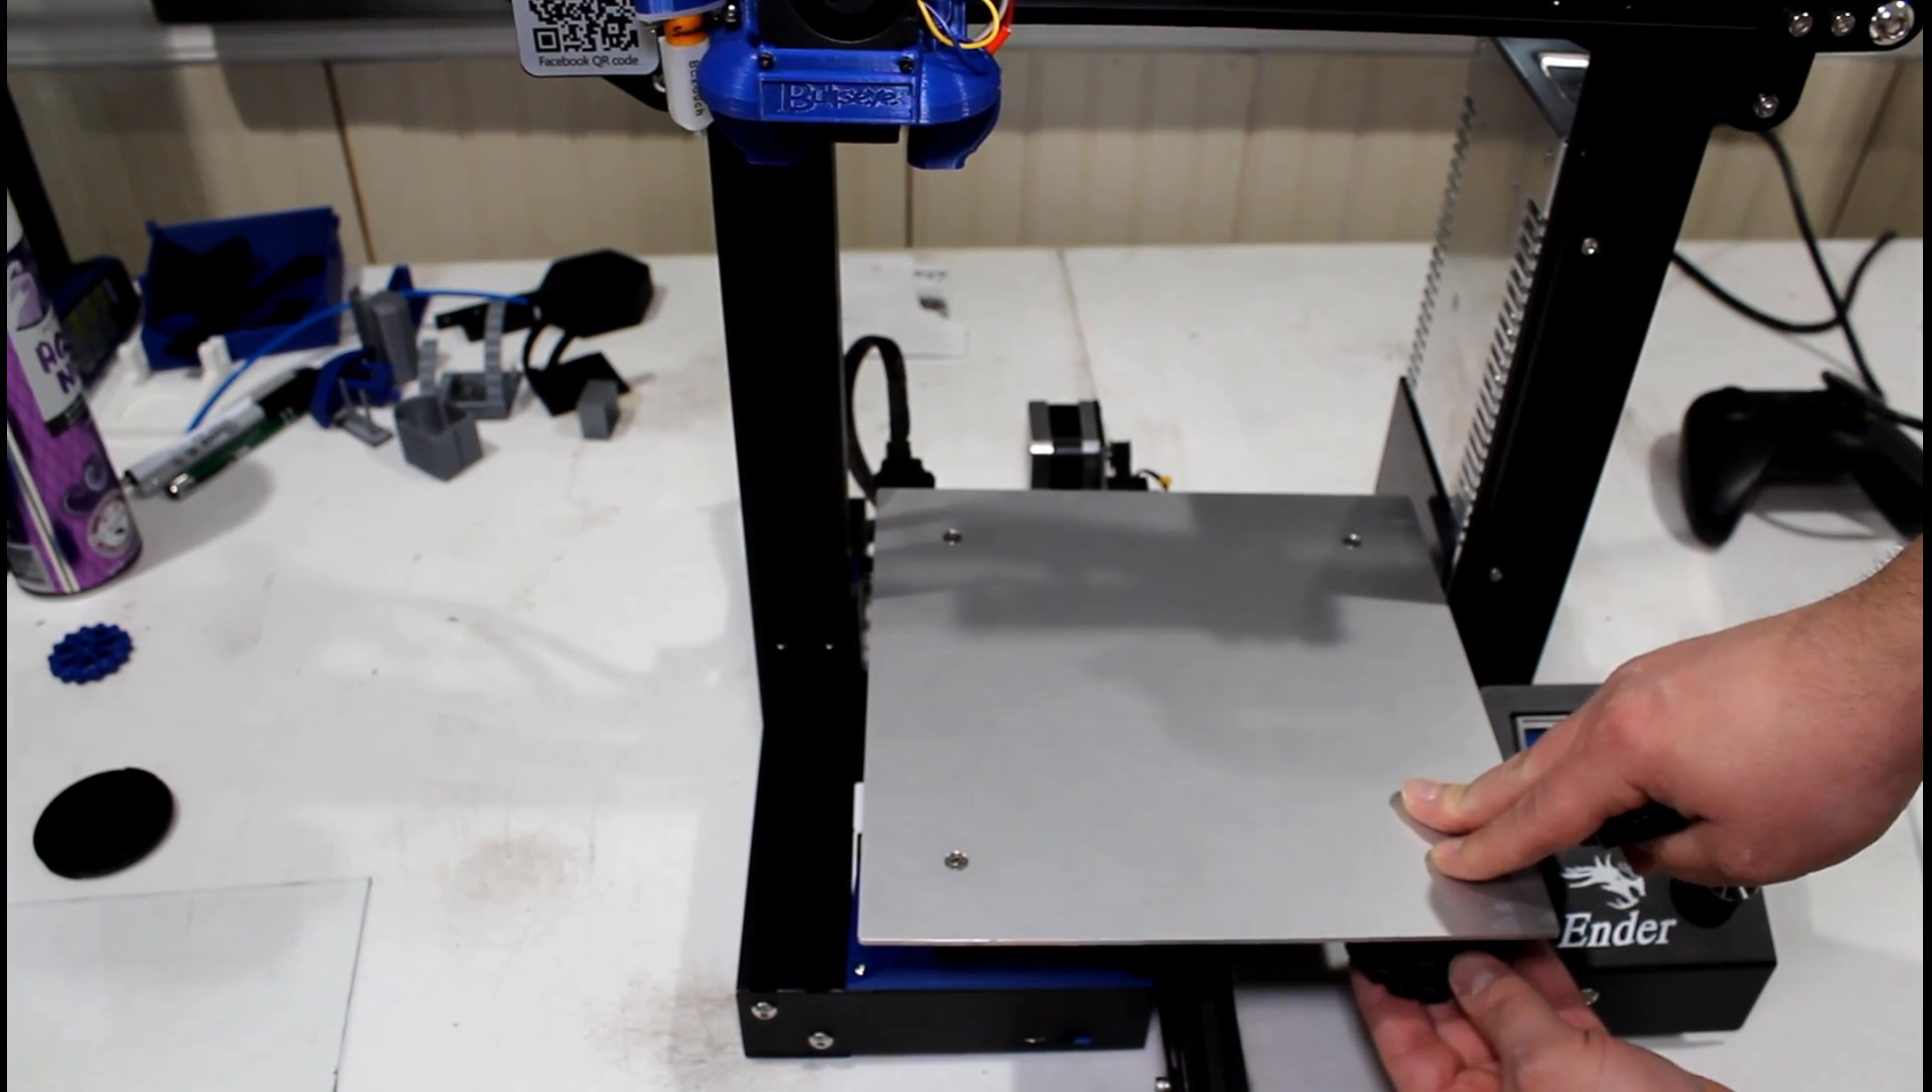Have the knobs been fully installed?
No.